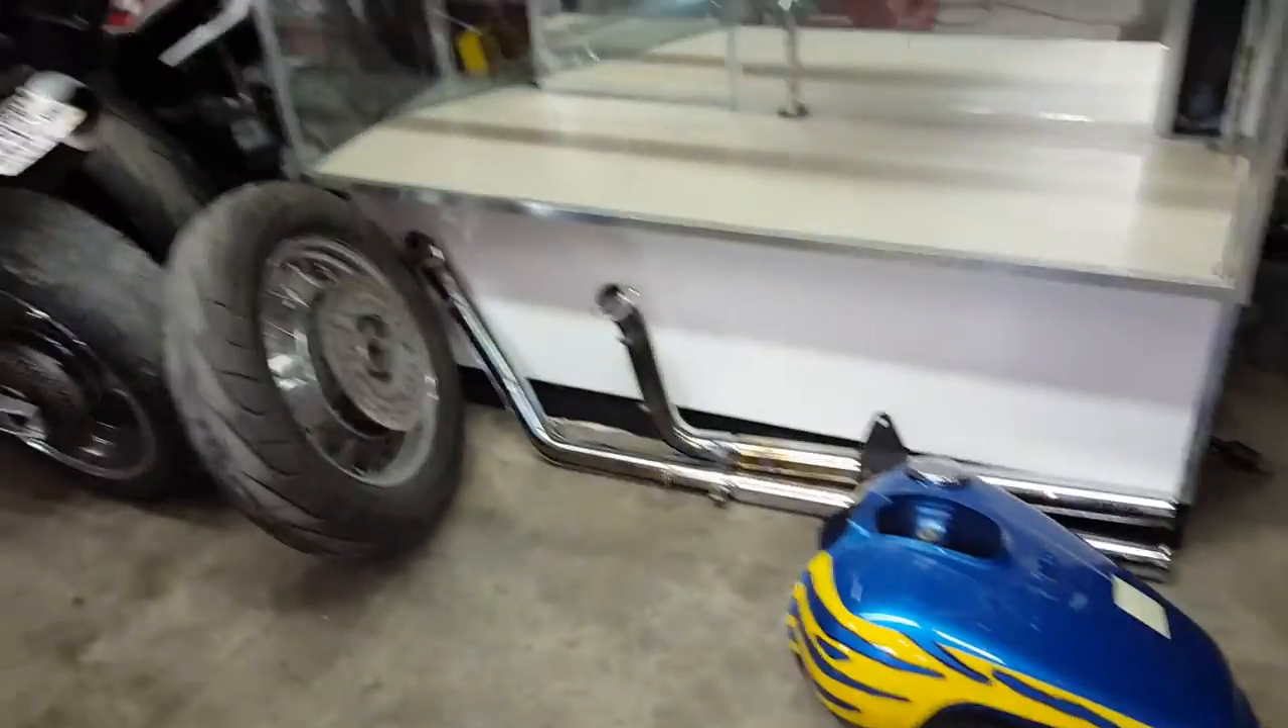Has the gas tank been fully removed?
Yes.